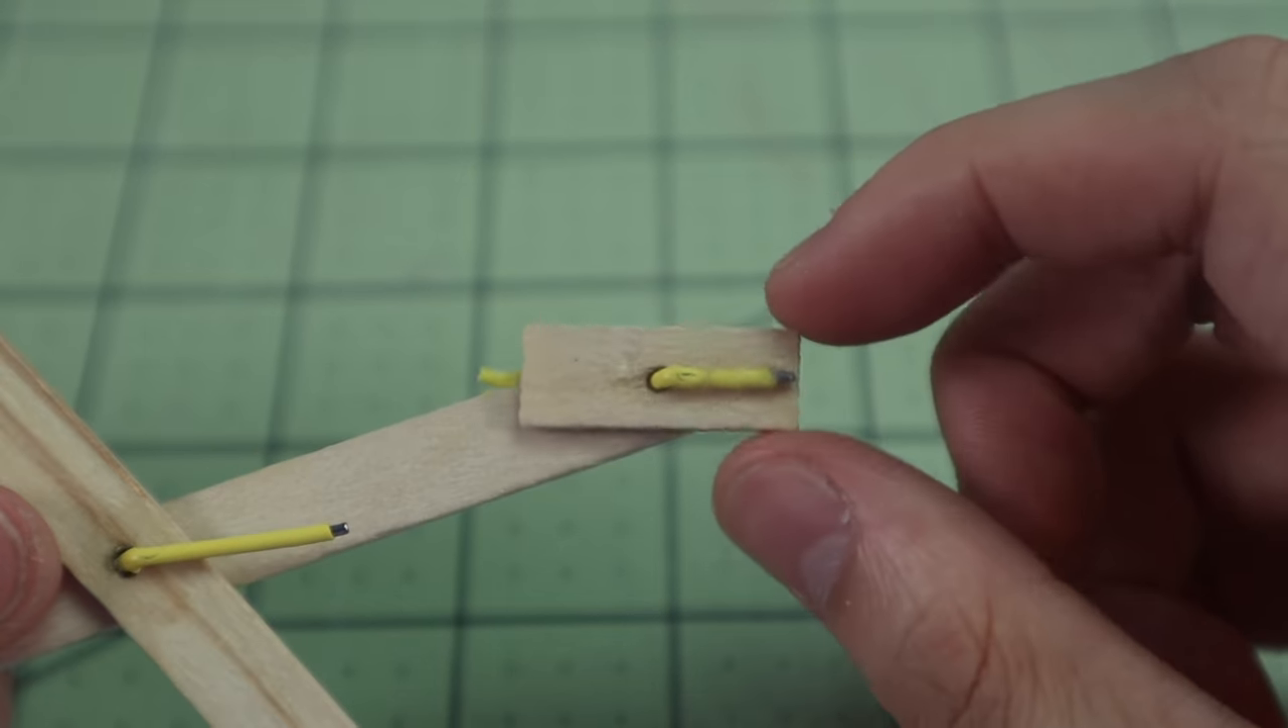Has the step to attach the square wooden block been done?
Yes.